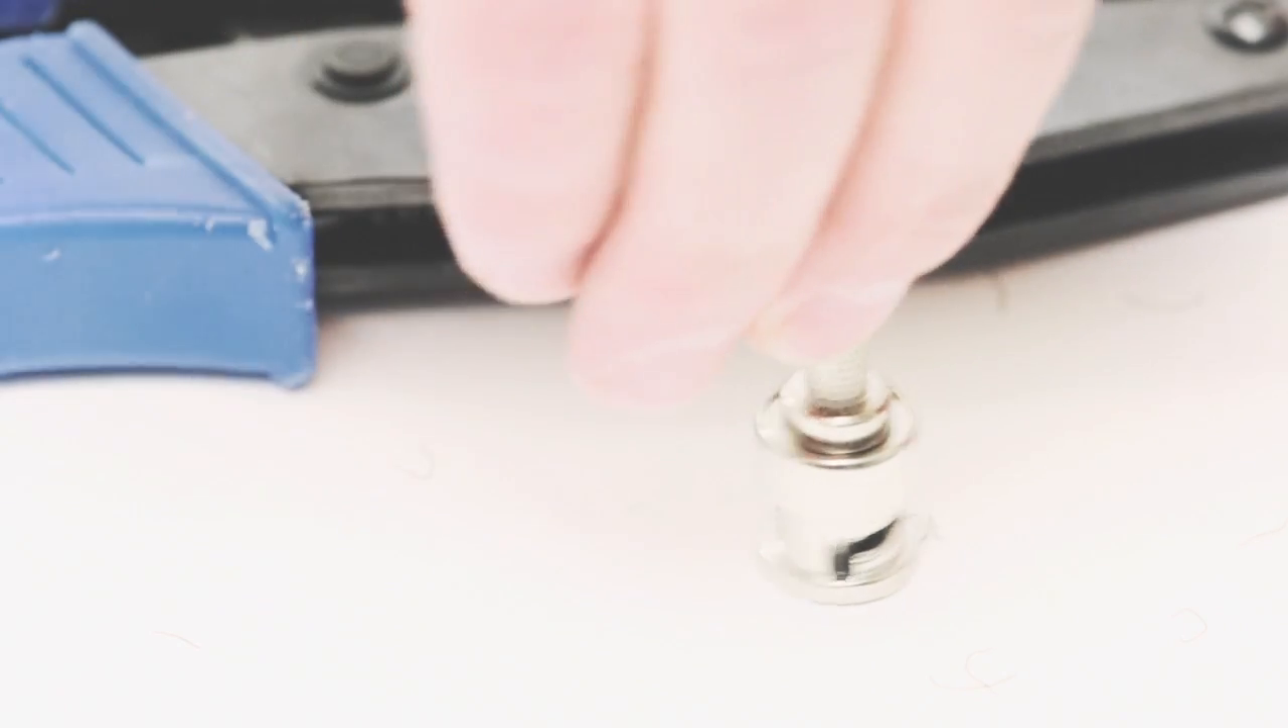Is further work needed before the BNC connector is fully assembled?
Yes.